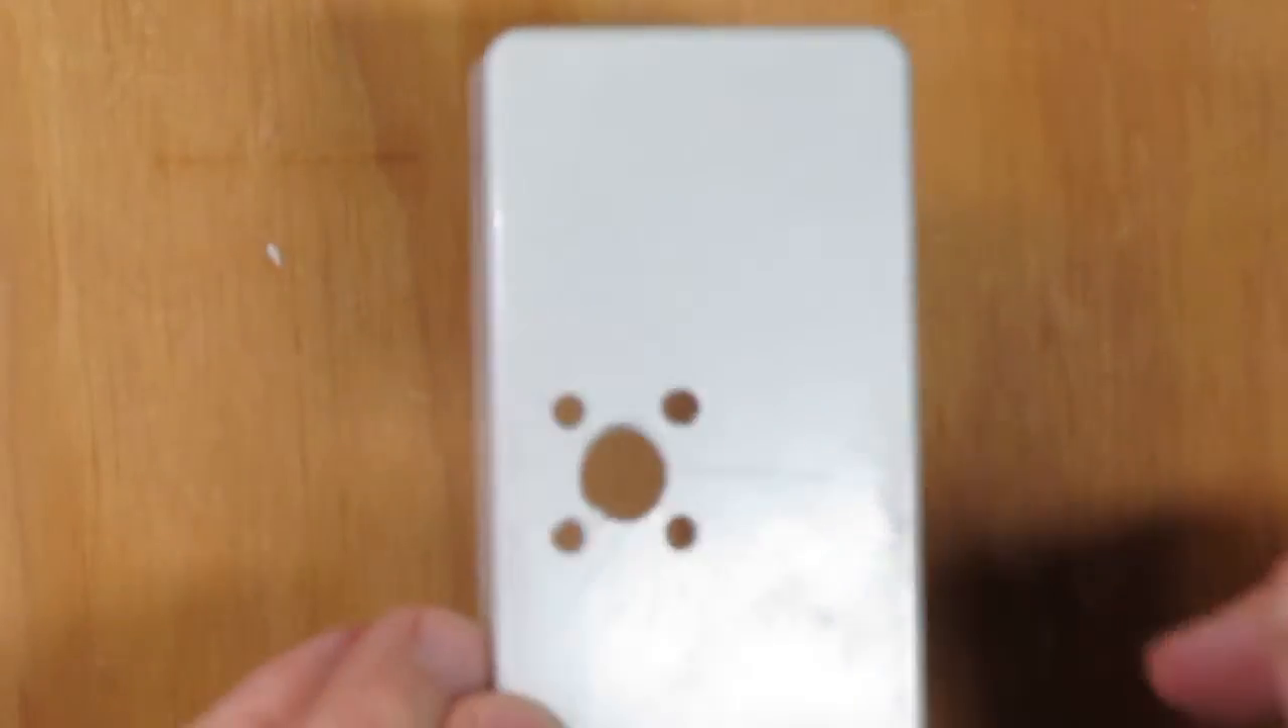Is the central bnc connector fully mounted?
No.